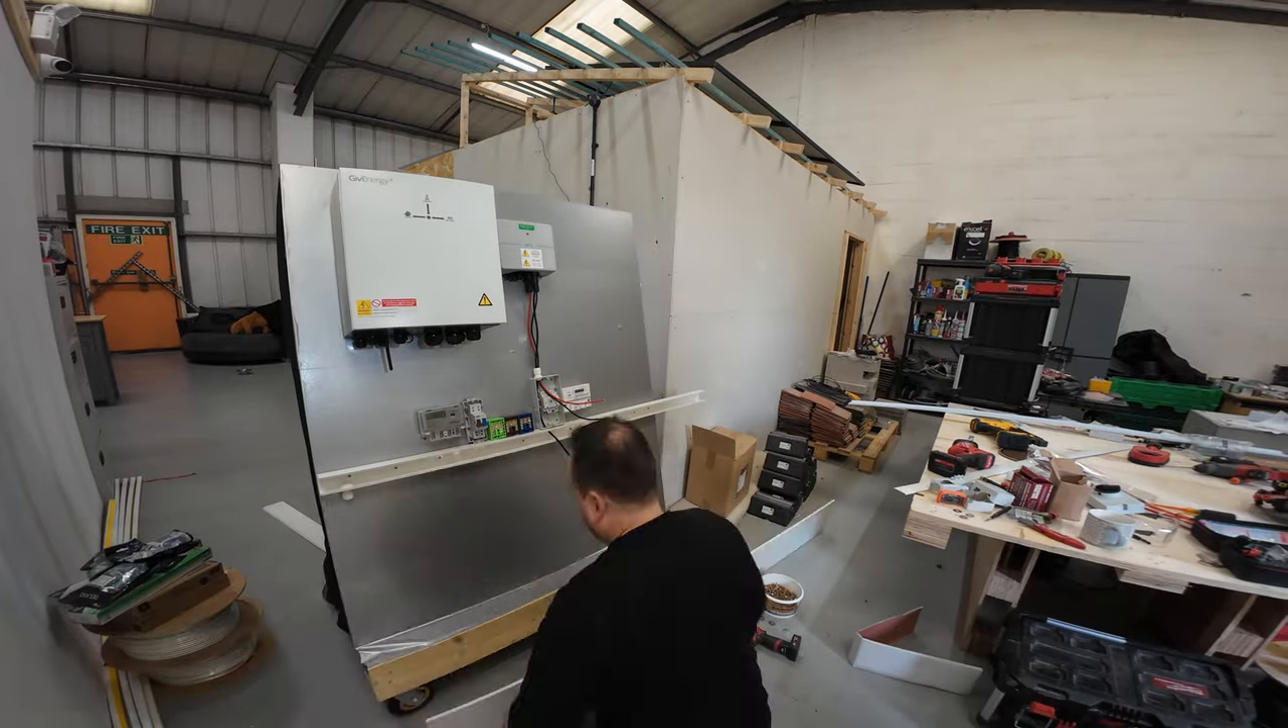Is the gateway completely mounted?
Yes.